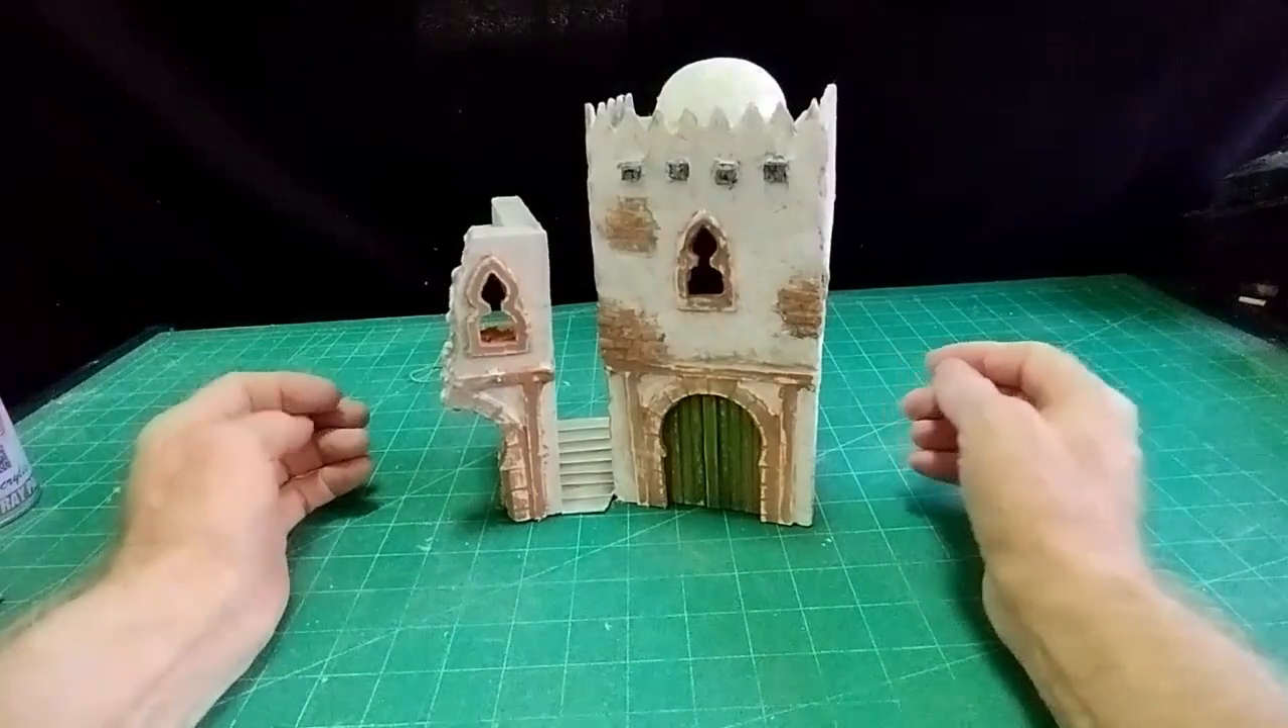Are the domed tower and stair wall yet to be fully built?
No.